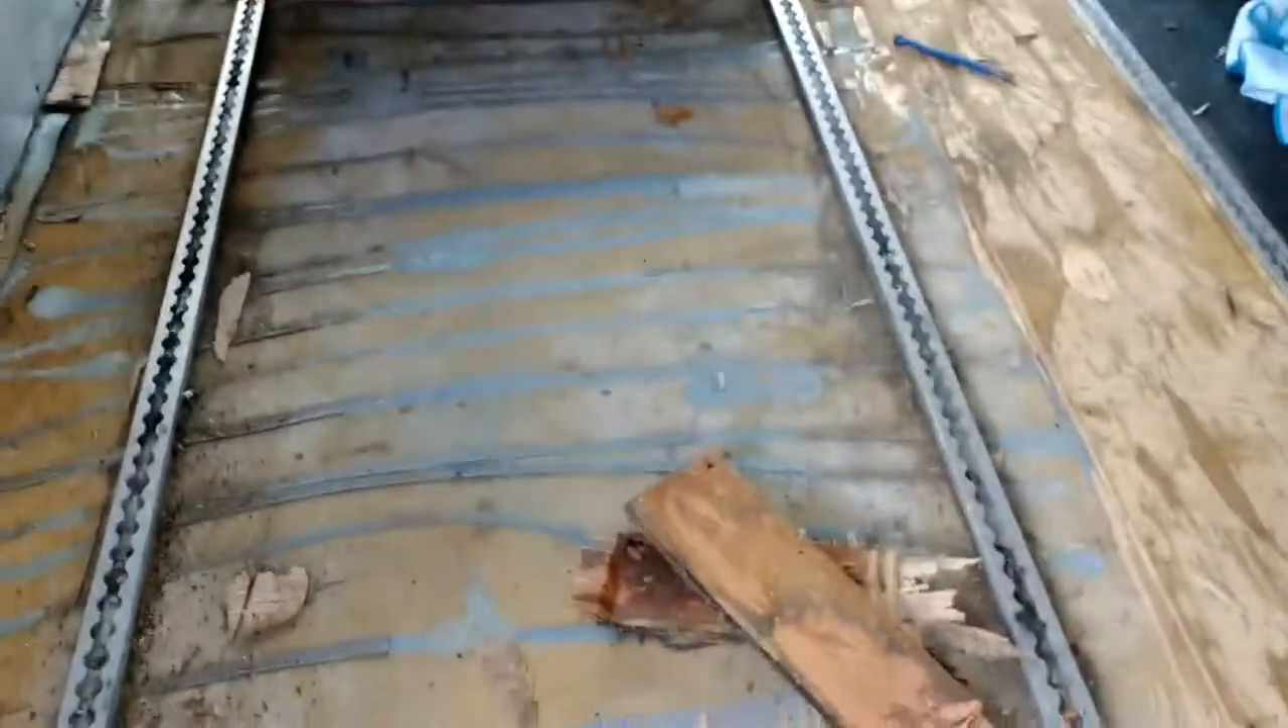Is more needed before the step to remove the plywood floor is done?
Yes.